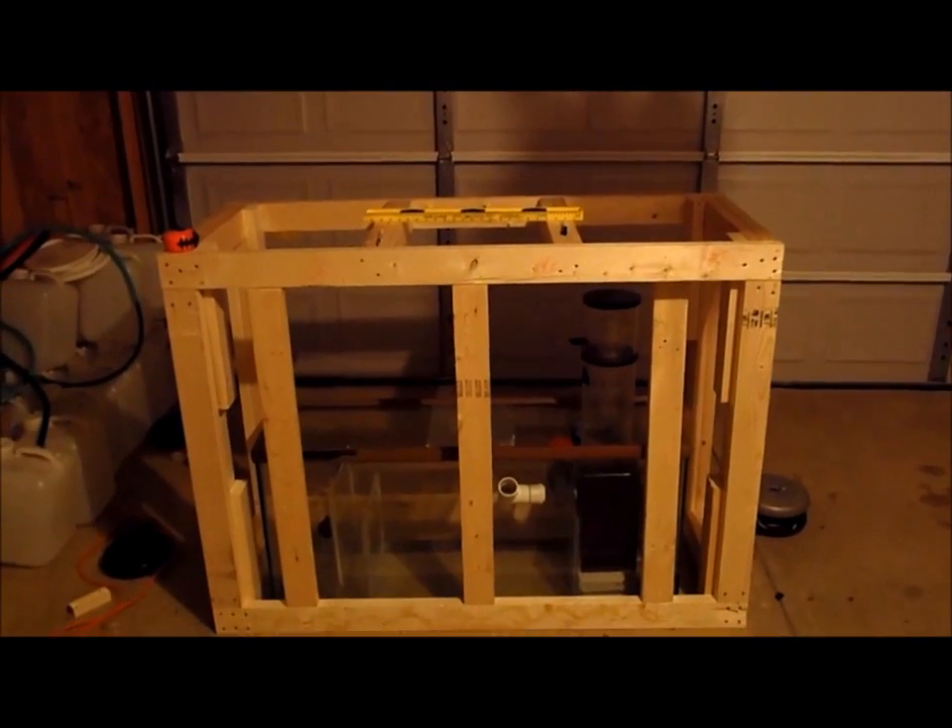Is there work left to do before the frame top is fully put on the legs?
No.